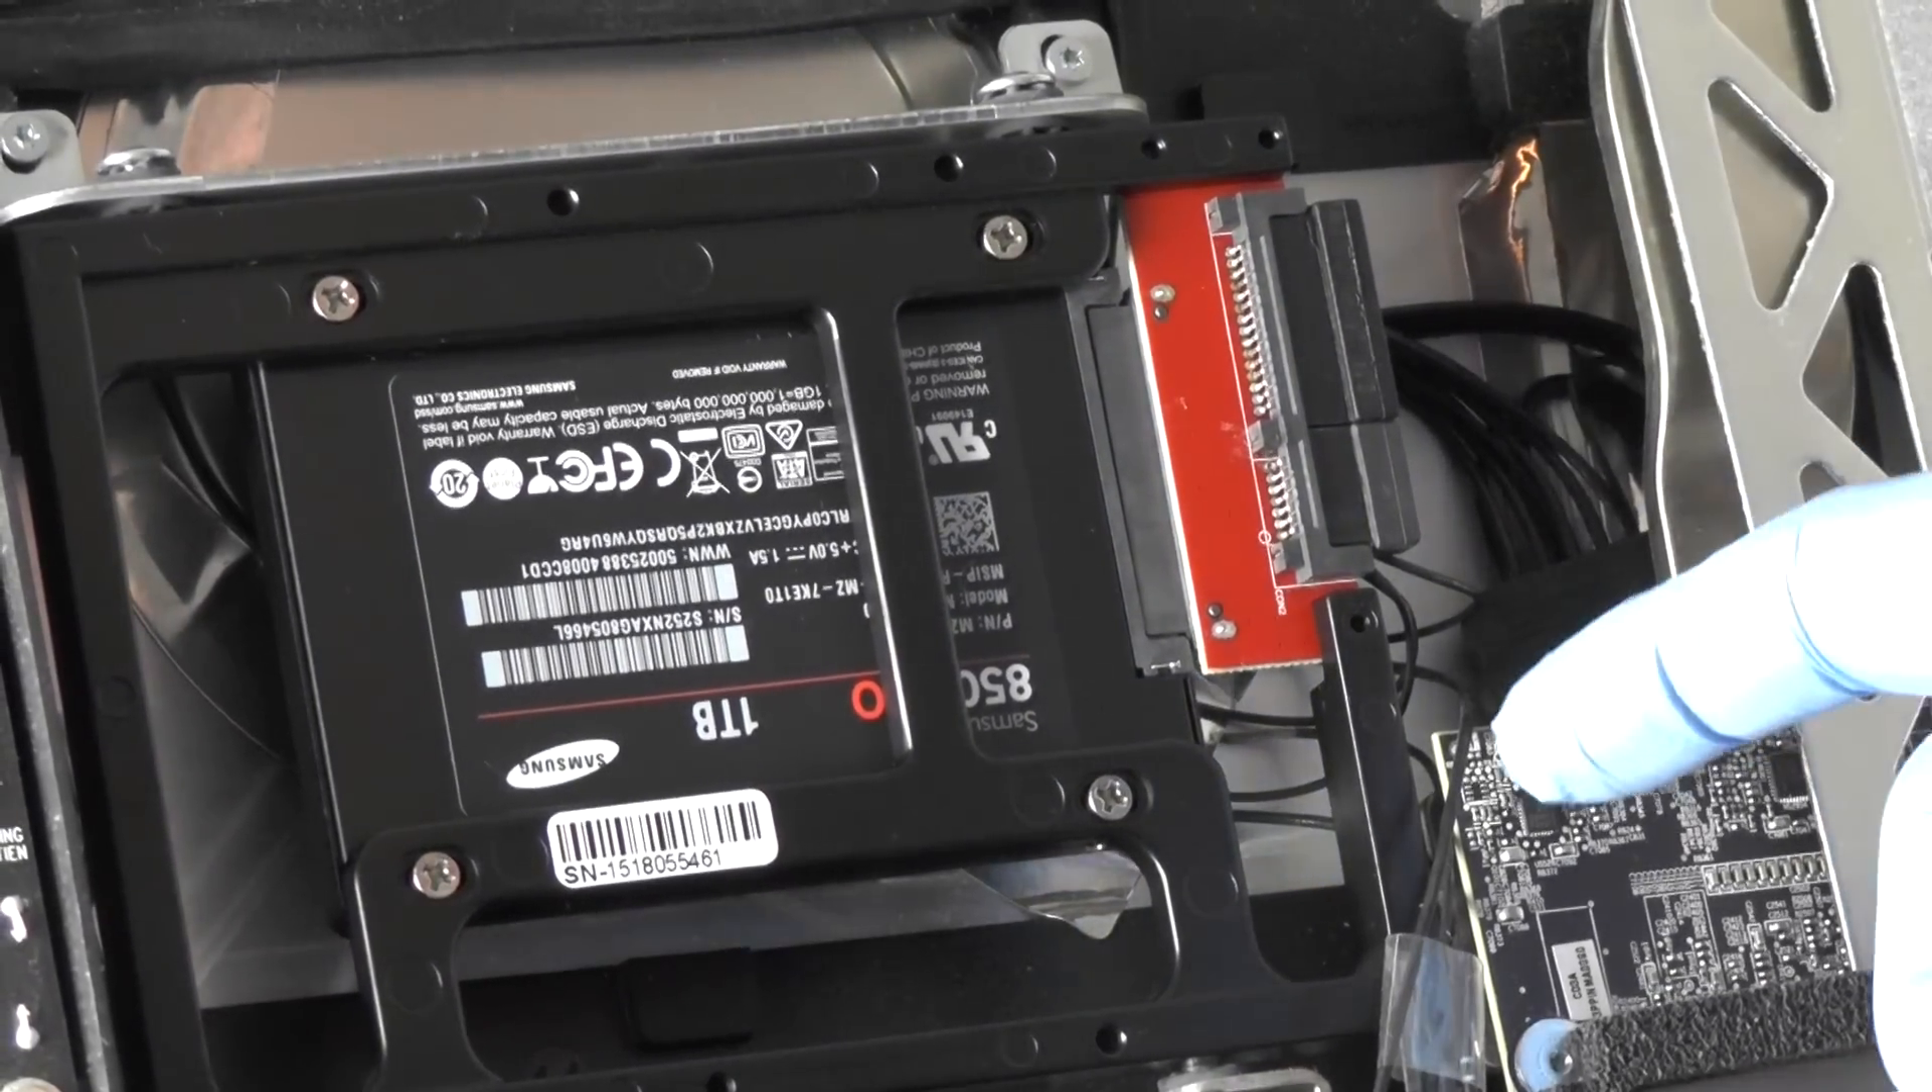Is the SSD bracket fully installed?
Yes.